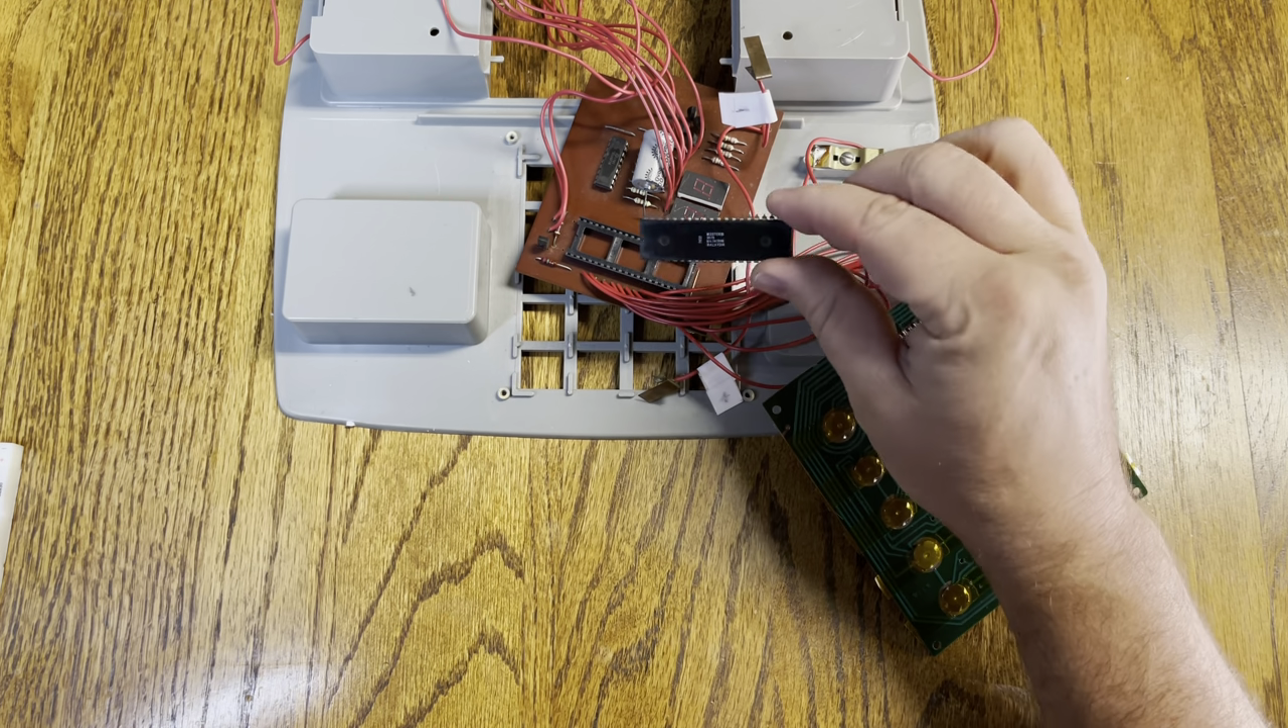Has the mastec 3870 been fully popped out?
Yes.